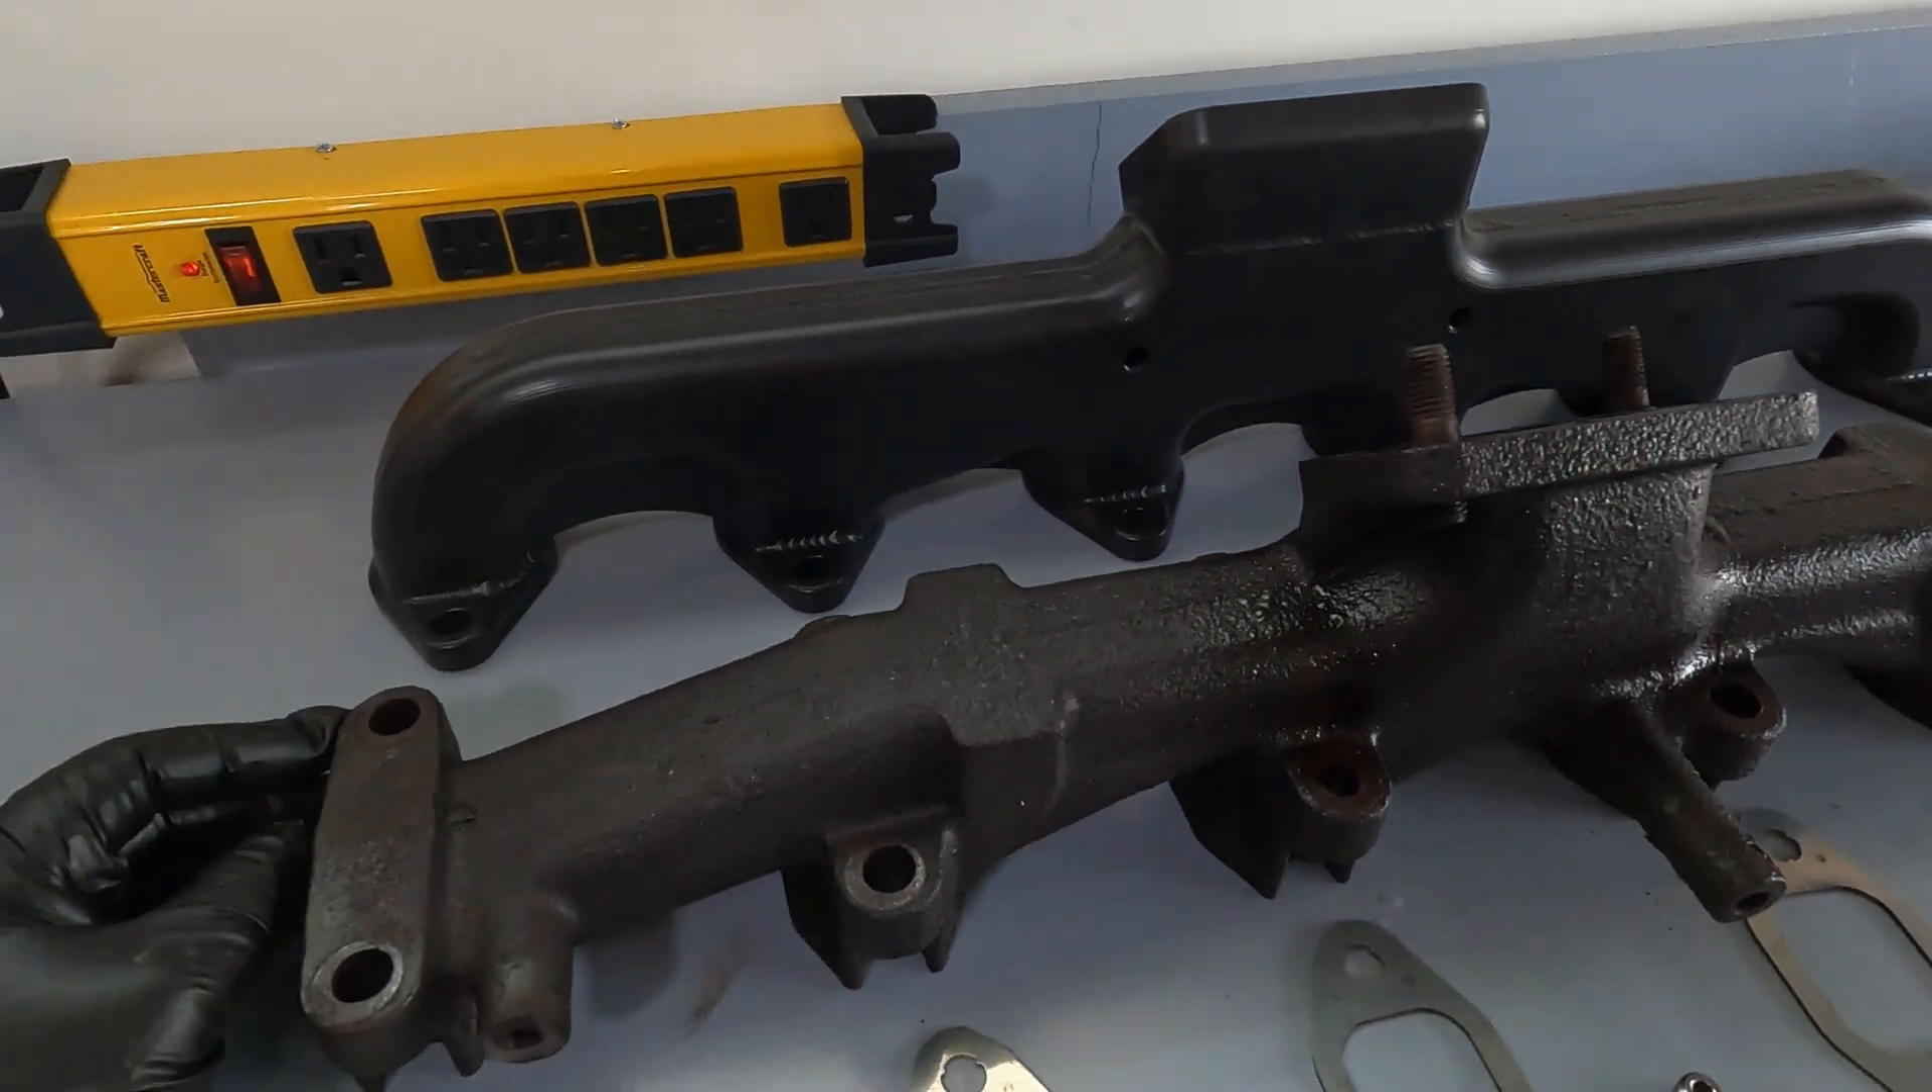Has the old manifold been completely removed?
Yes.